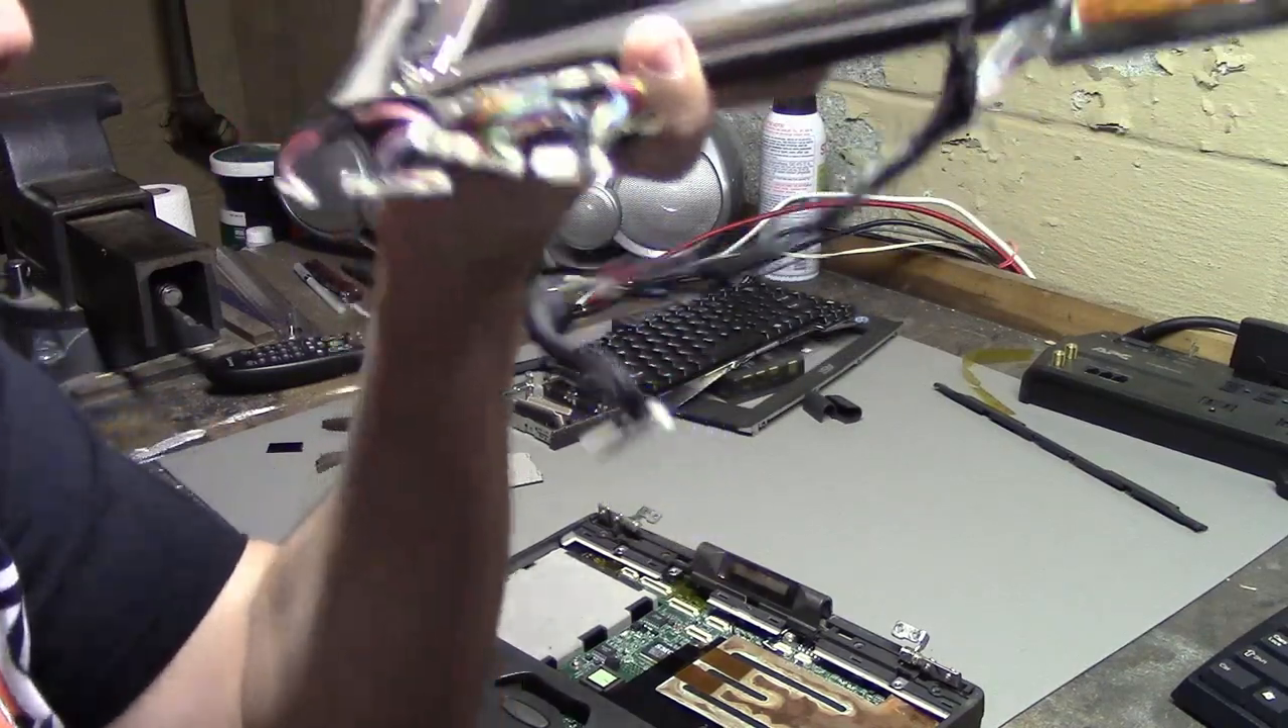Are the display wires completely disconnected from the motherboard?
Yes.